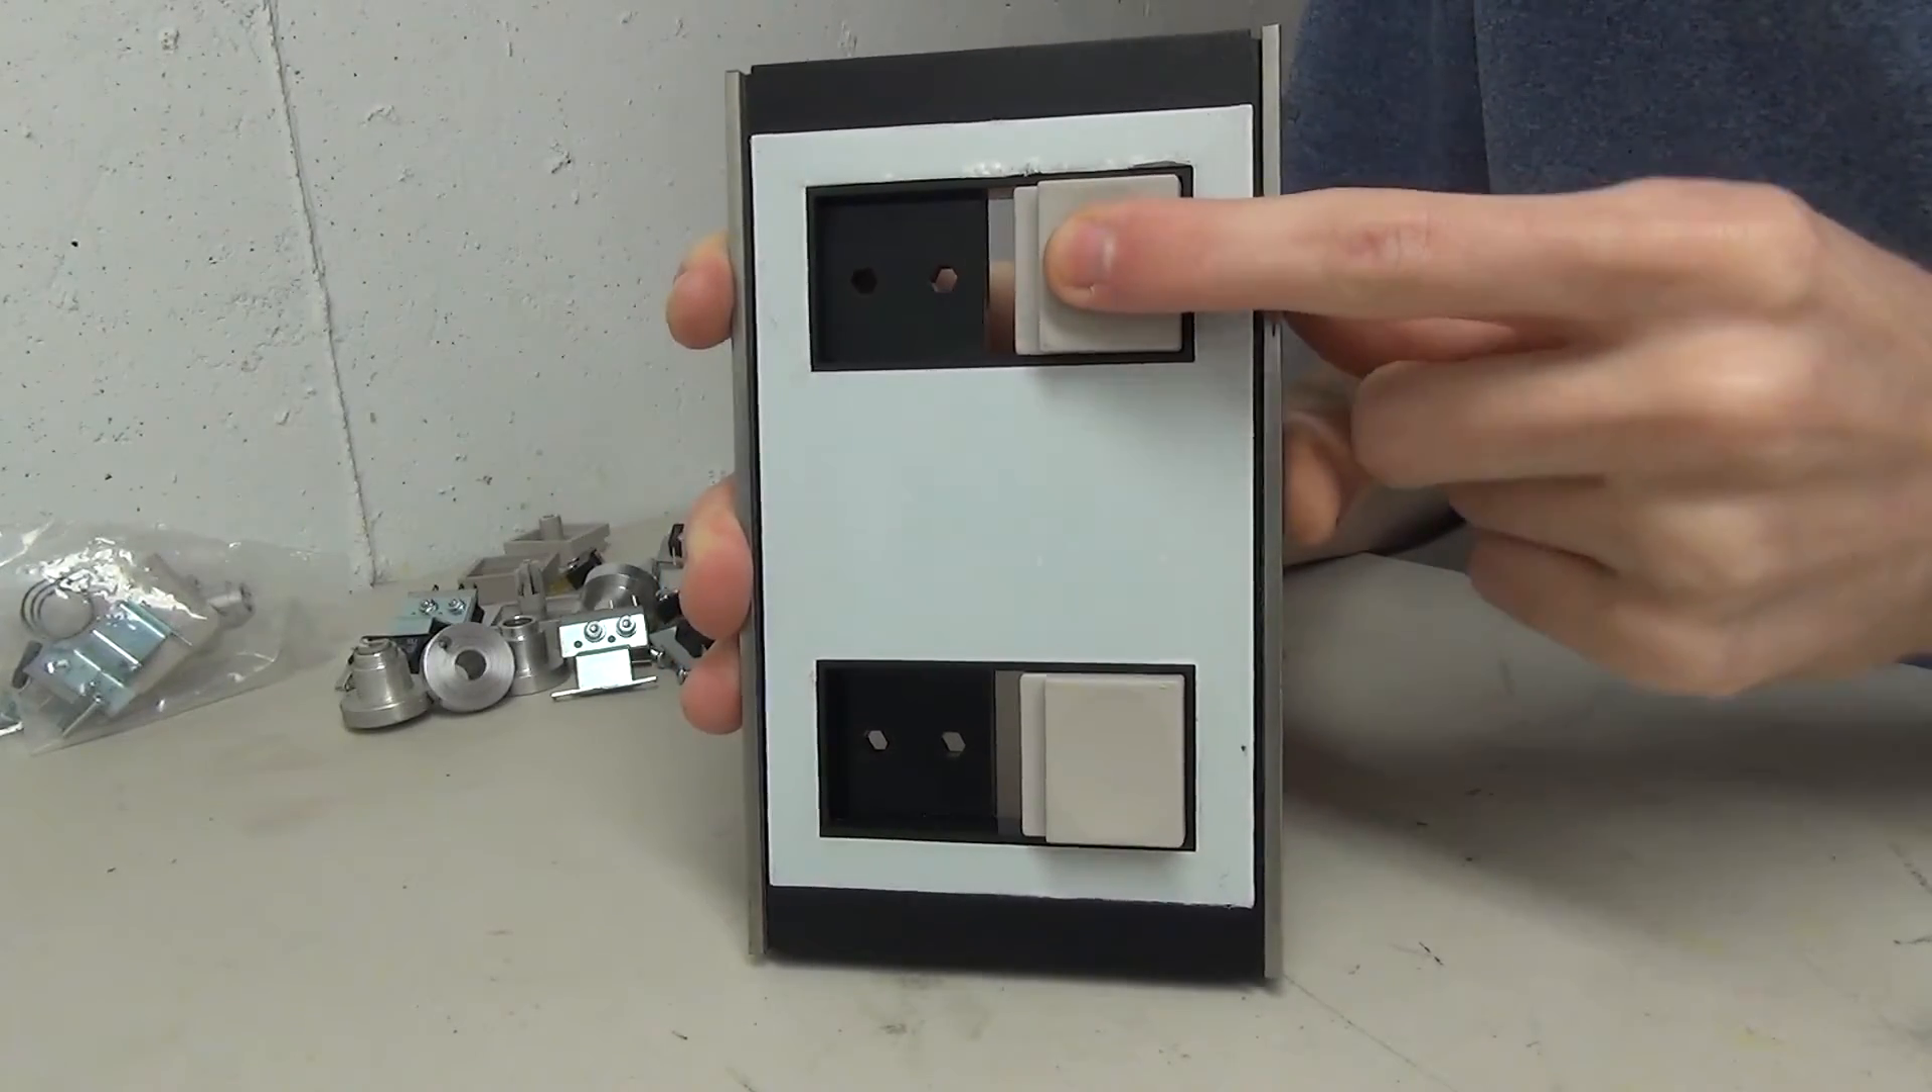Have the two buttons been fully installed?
Yes.